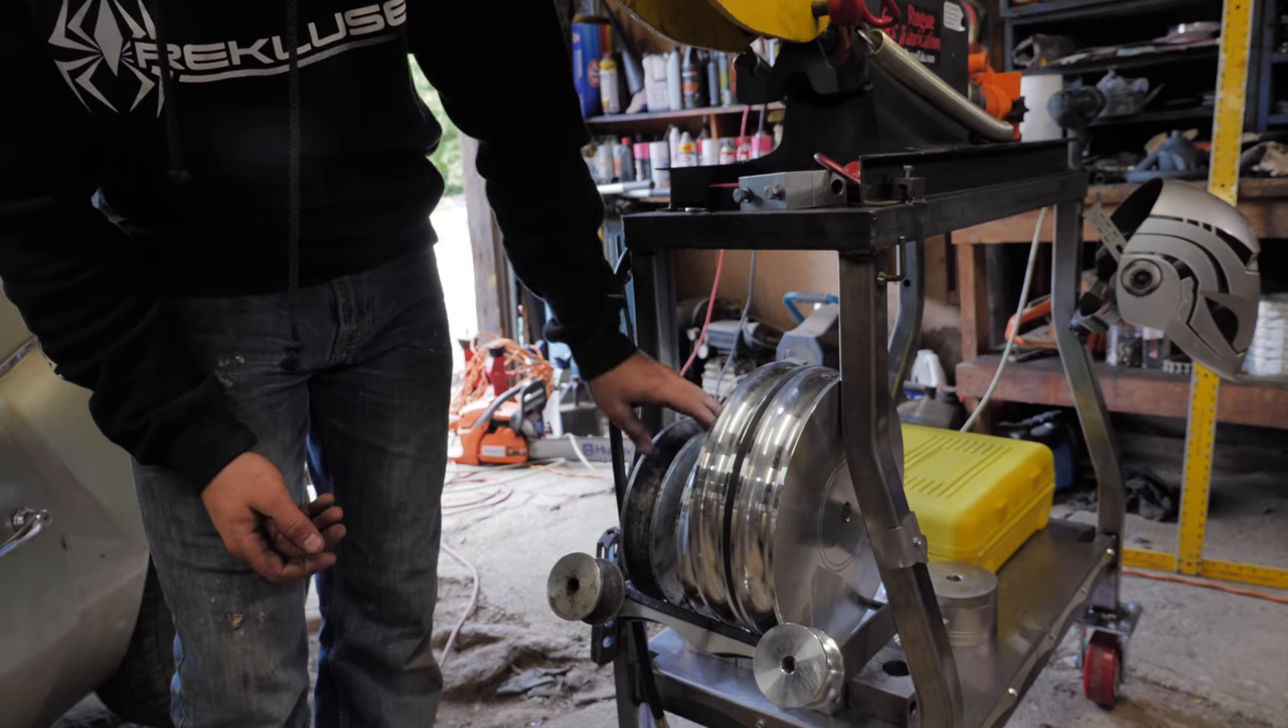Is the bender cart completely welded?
Yes.